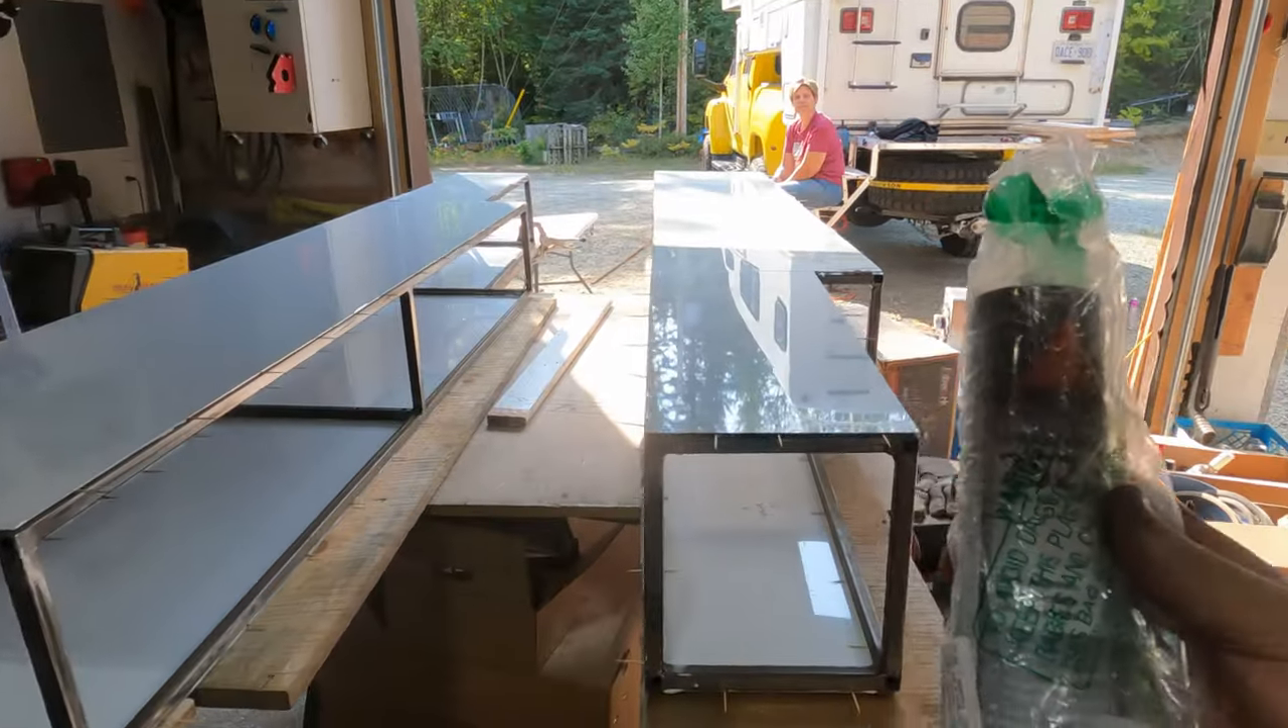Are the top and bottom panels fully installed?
Yes.